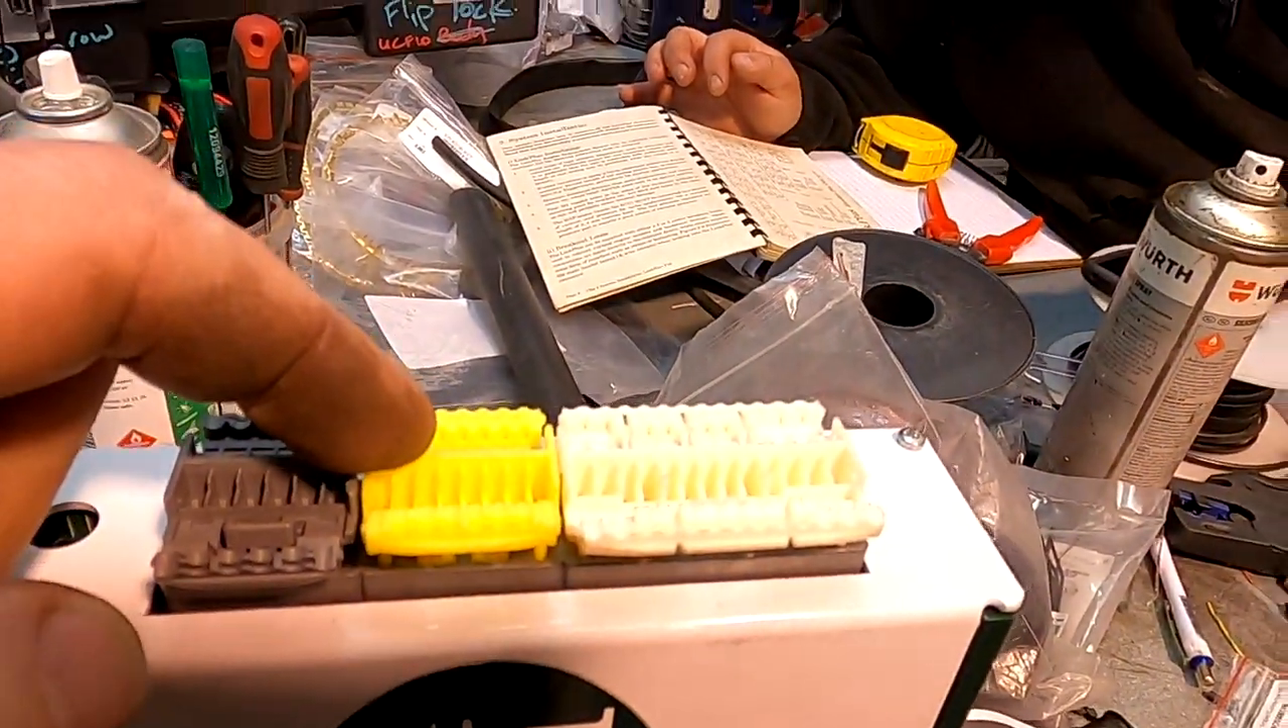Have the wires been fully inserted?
No.